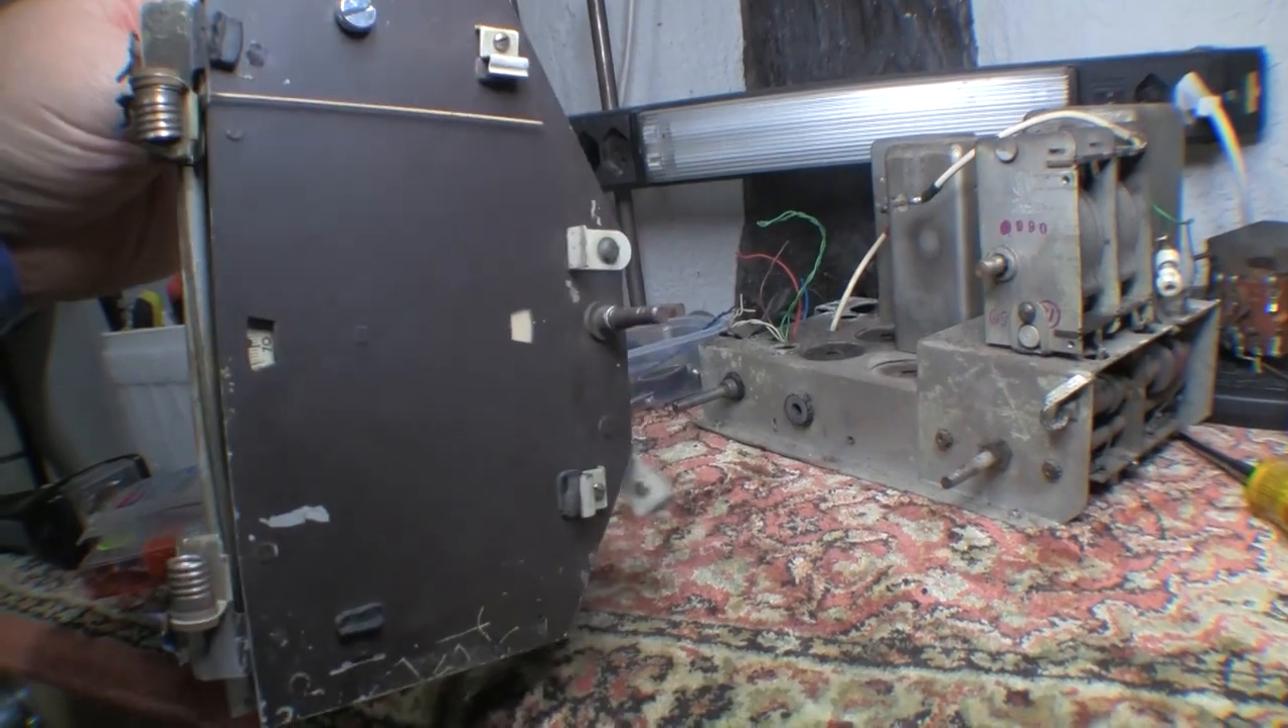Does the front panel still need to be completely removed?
No.